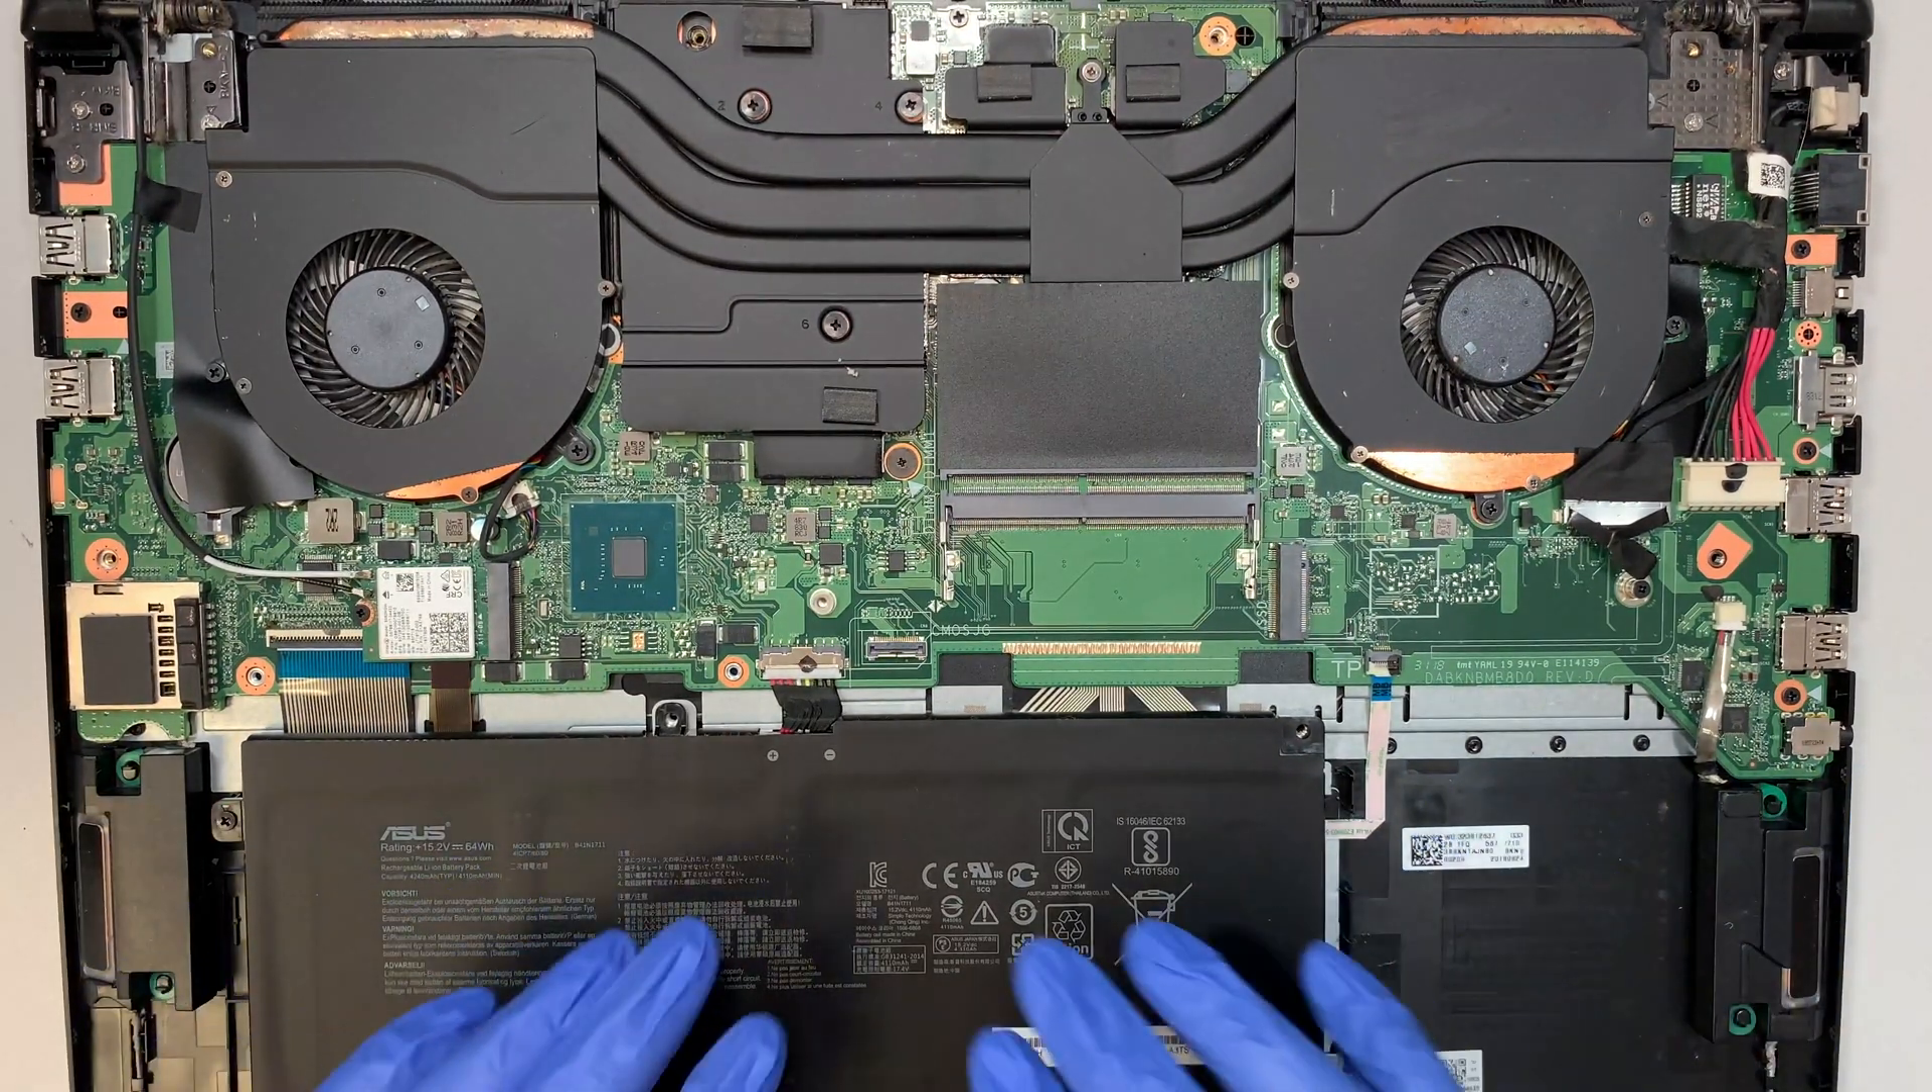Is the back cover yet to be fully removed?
No.